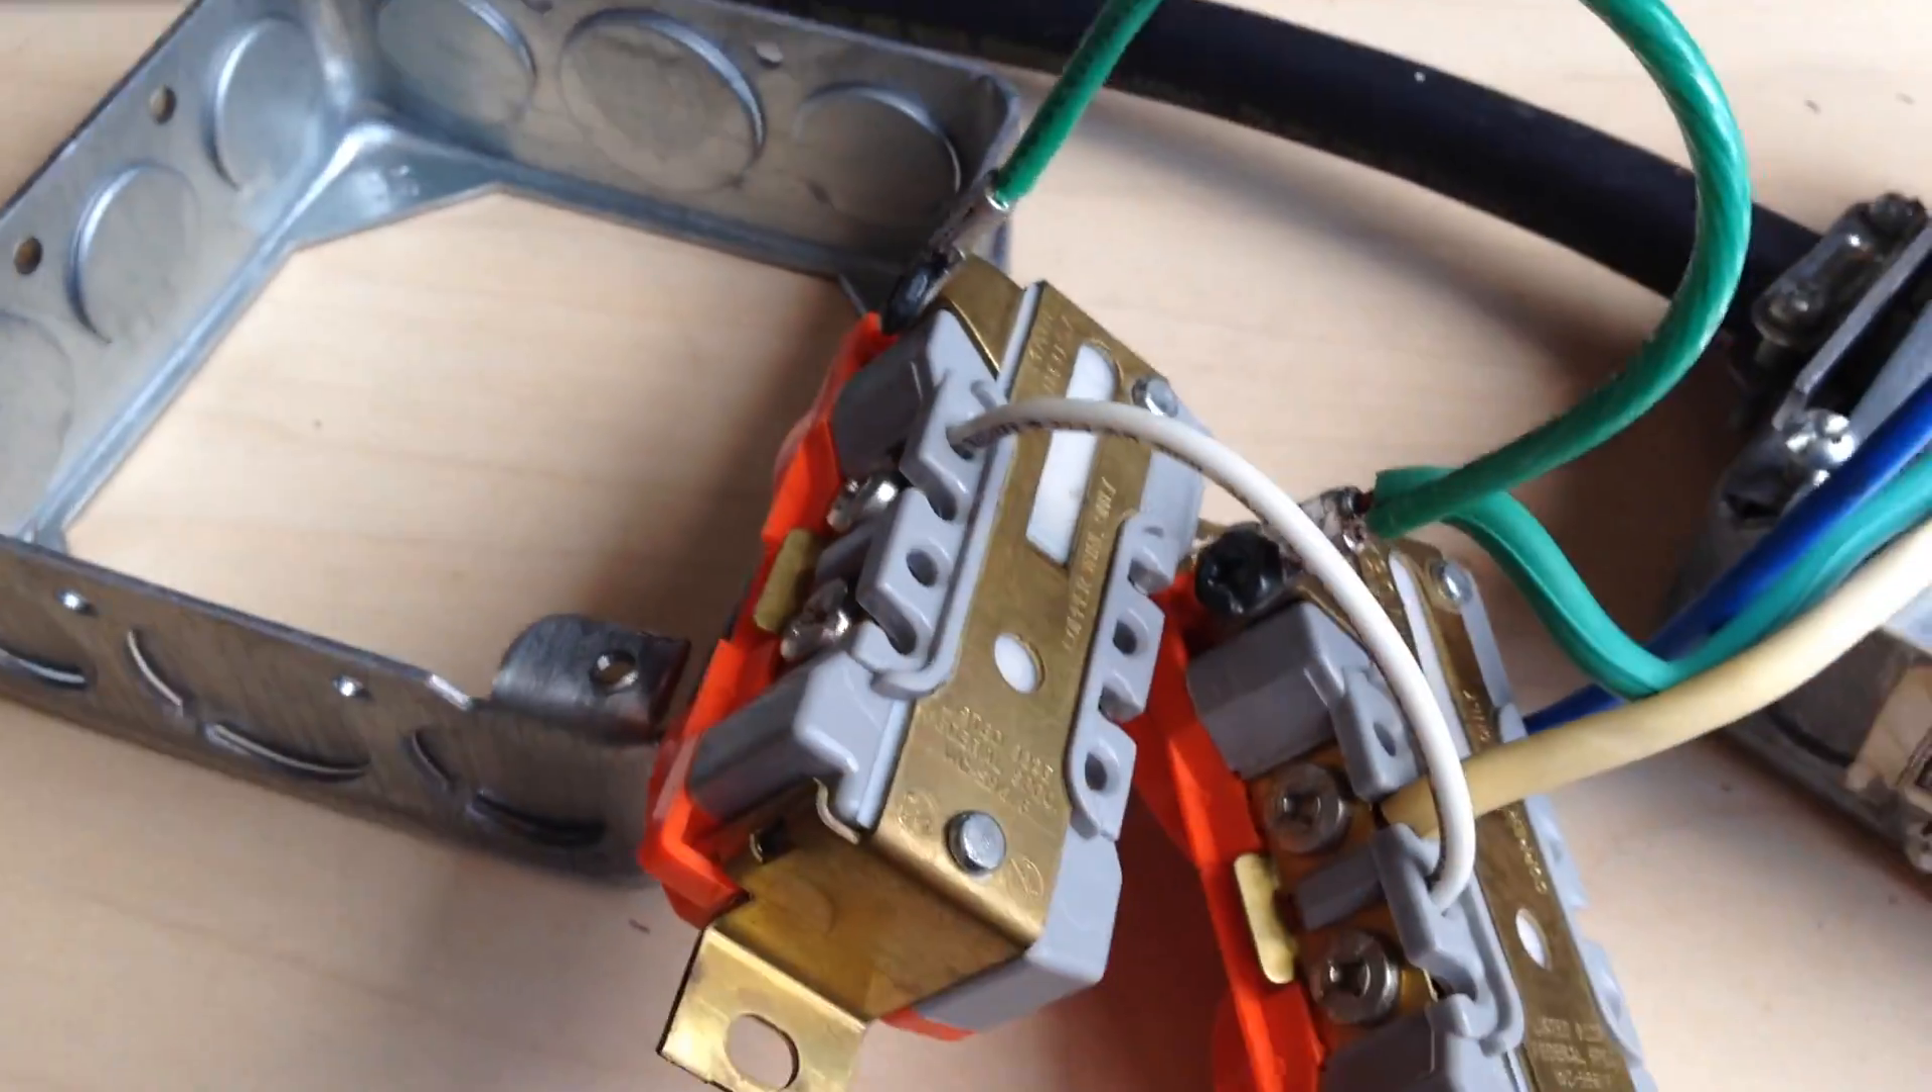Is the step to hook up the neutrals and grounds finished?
Yes.